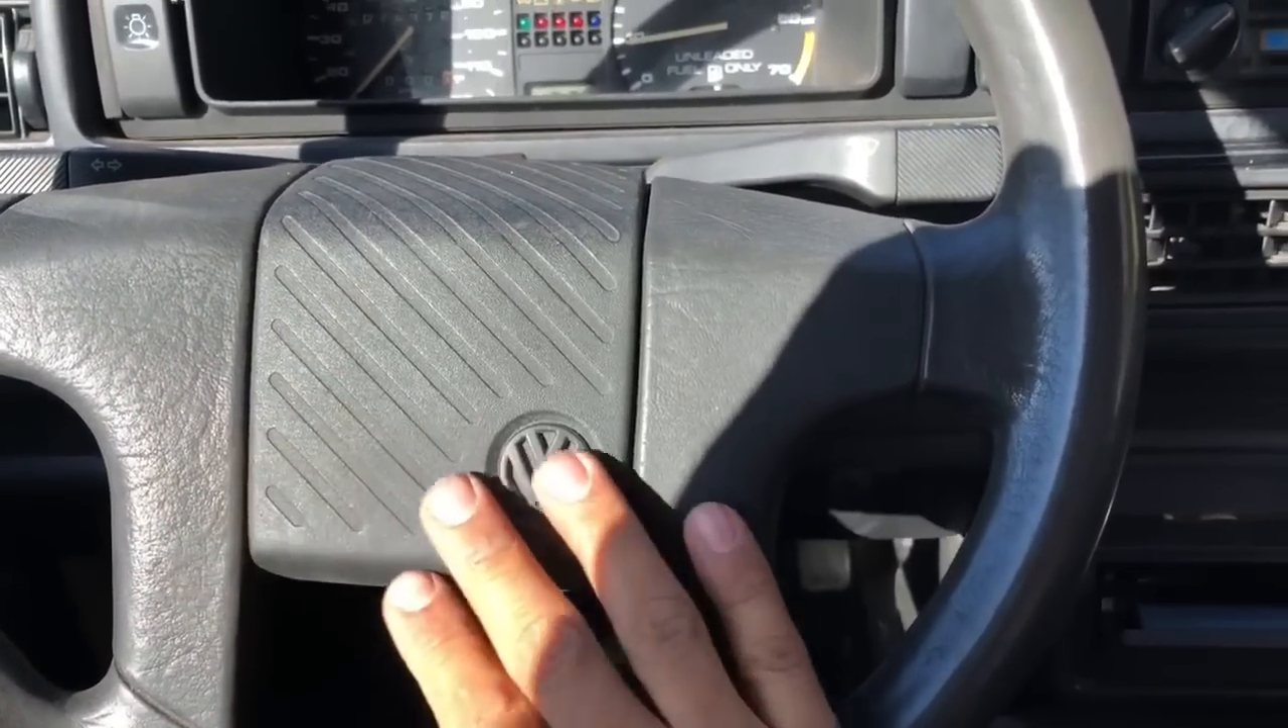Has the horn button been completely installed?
Yes.